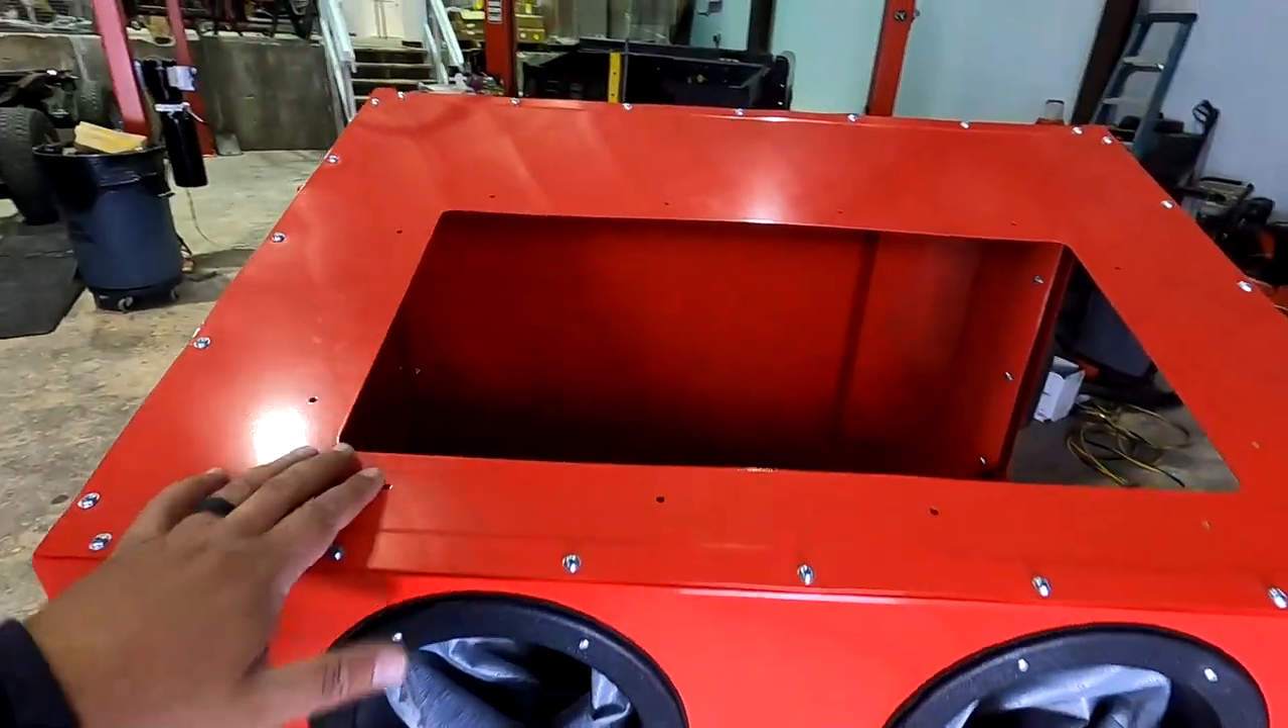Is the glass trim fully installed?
No.